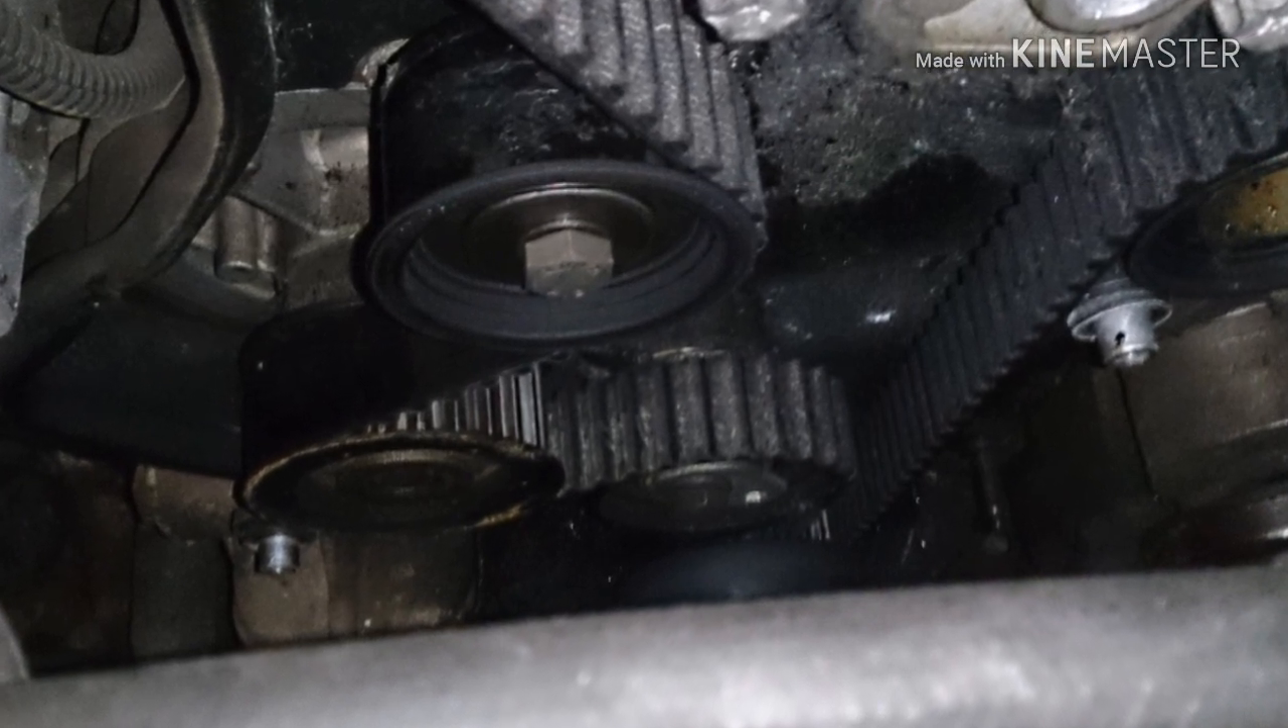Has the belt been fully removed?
No.